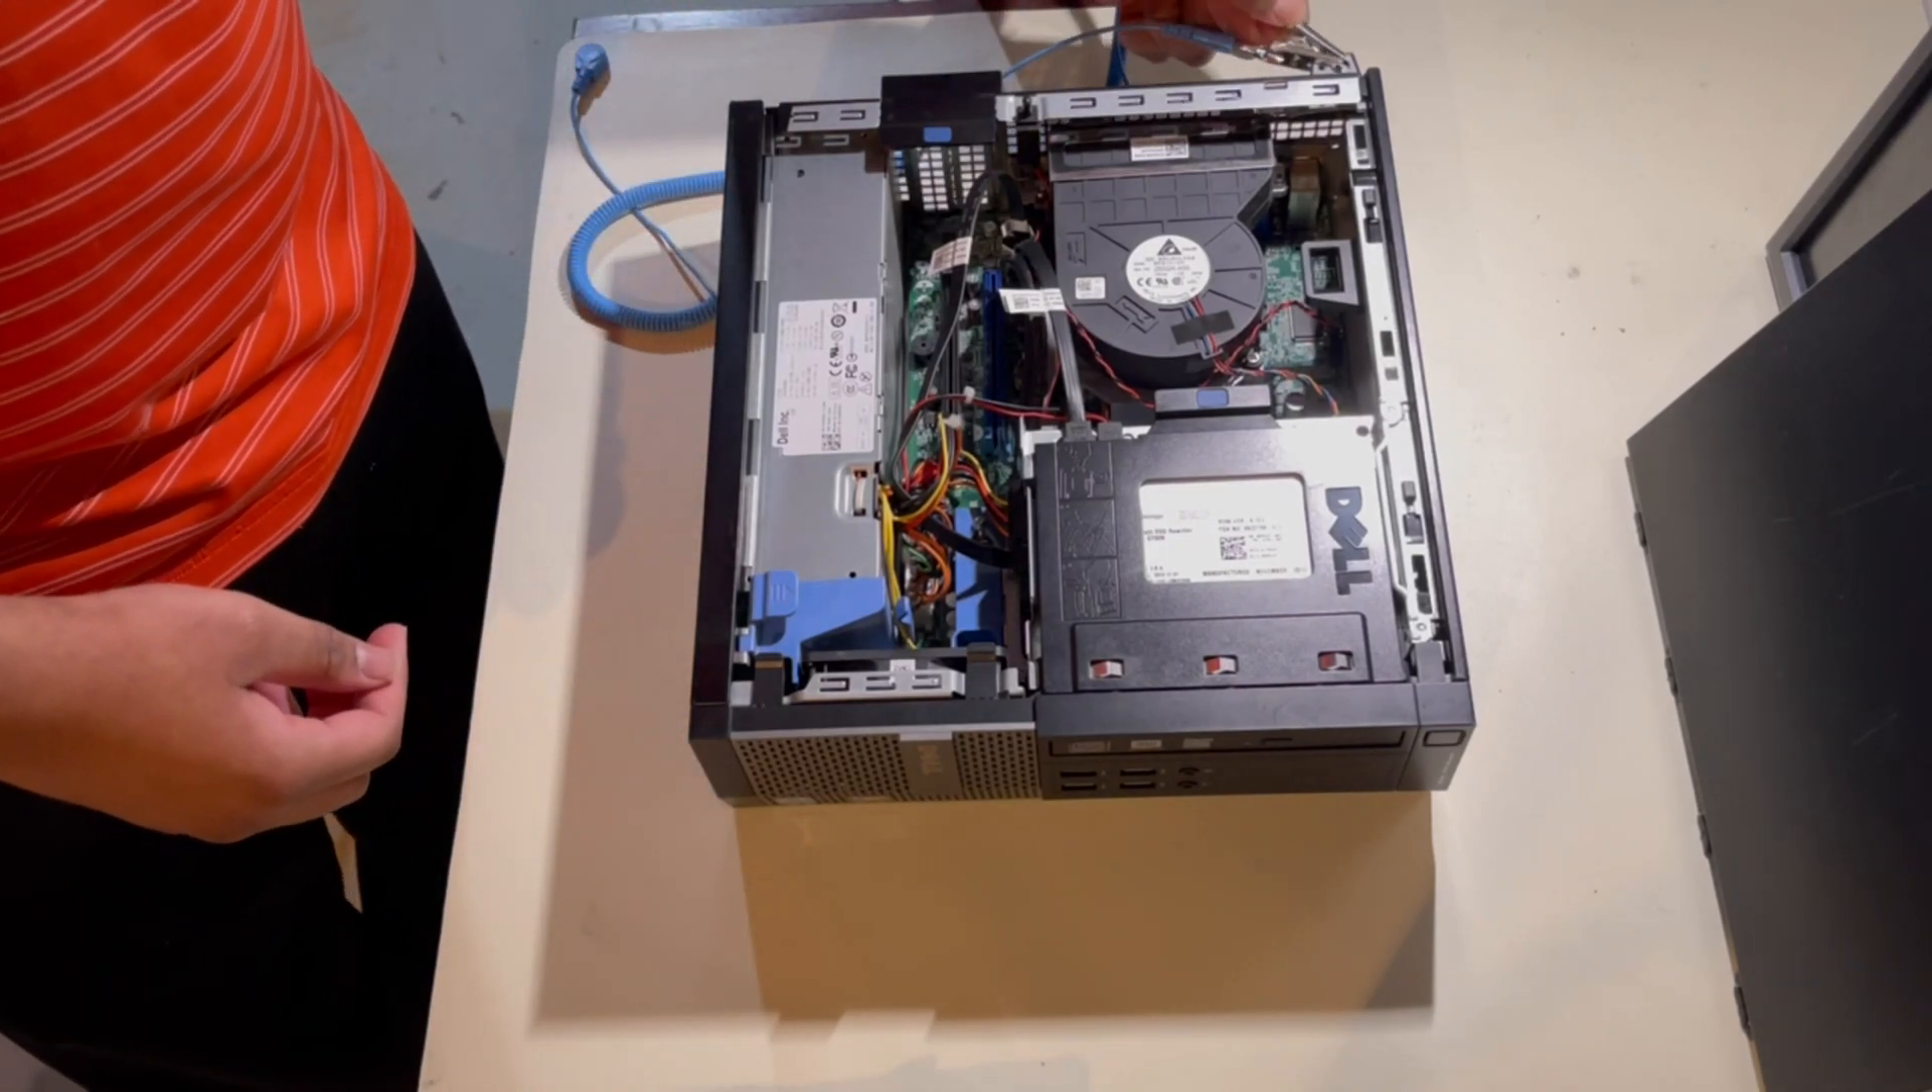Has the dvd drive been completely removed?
No.